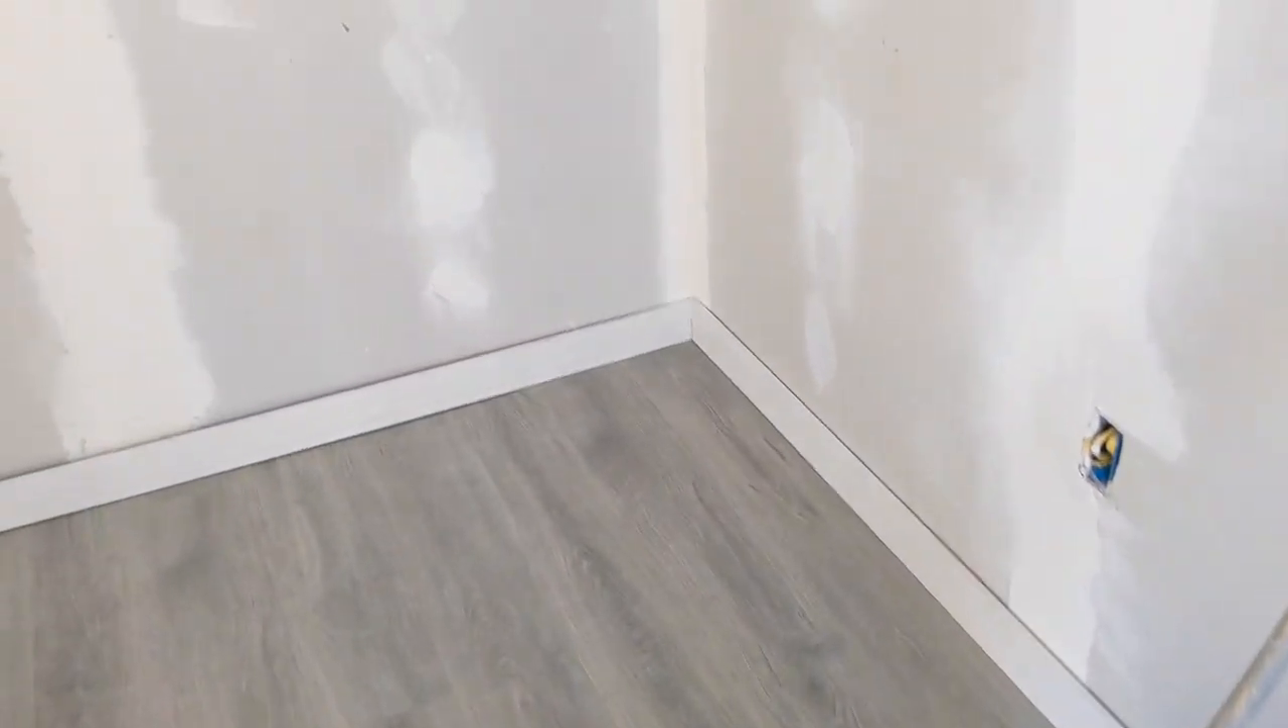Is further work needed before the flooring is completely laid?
No.